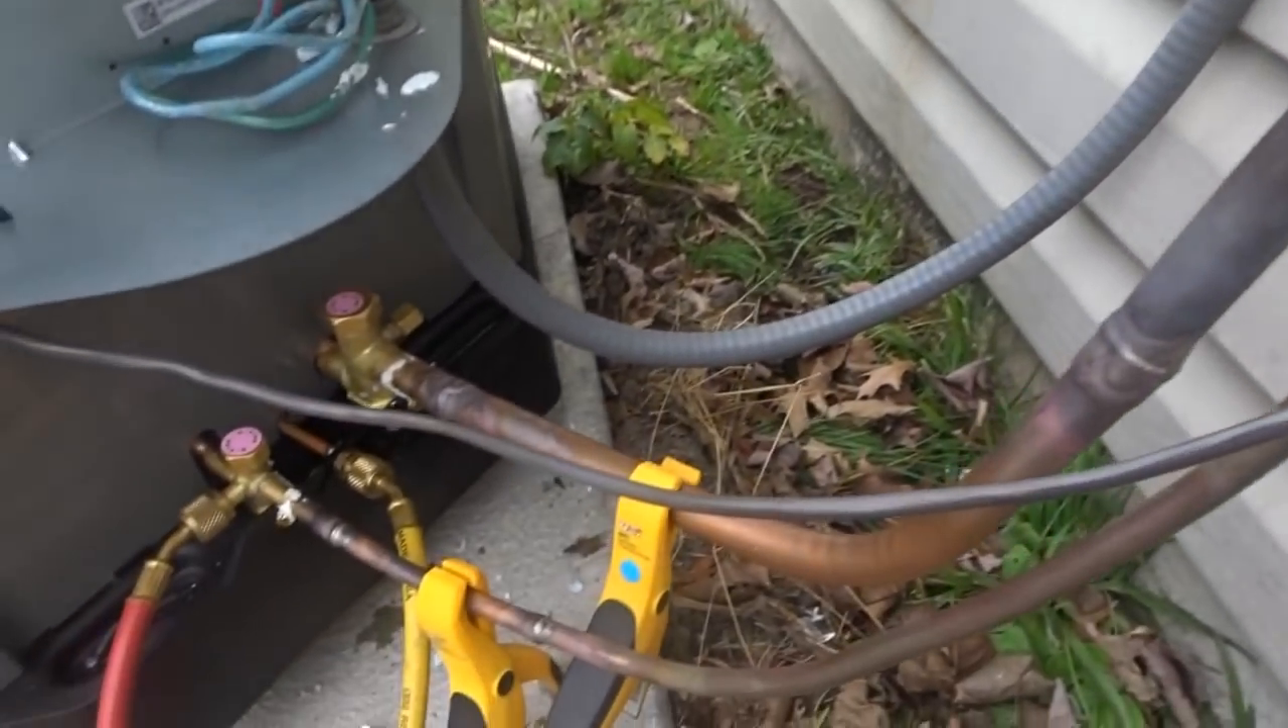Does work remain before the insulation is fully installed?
Yes.